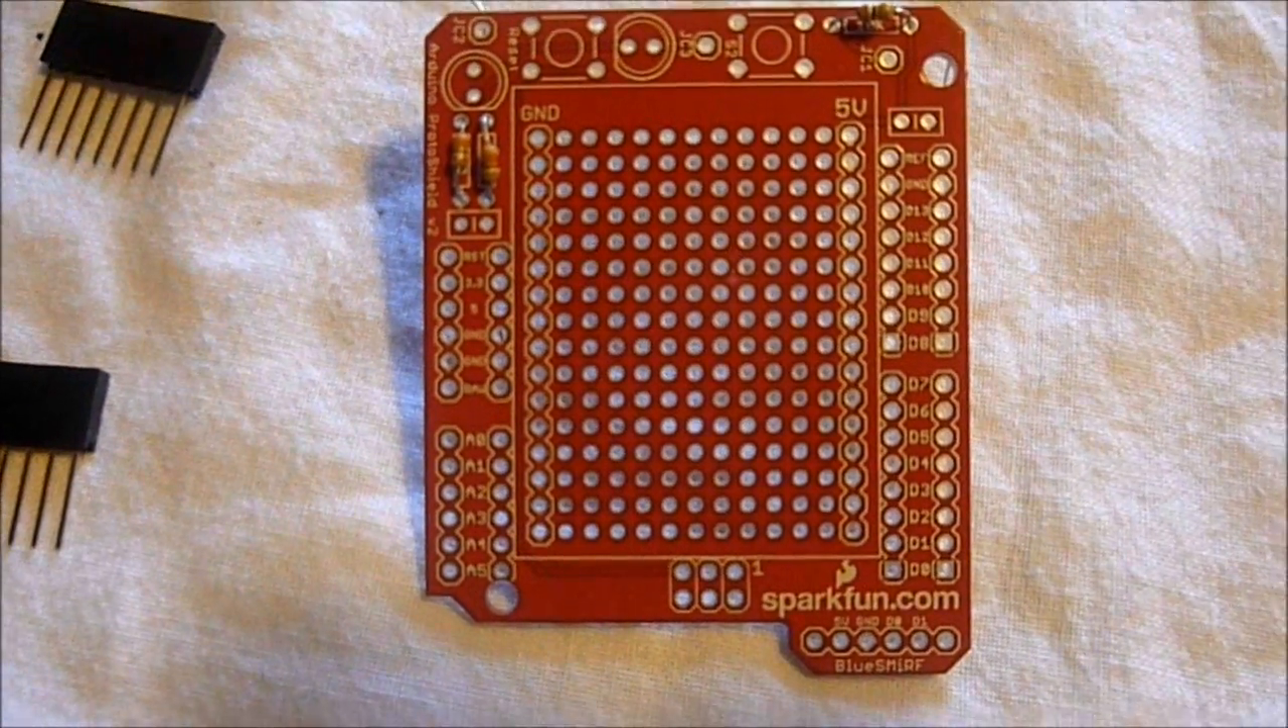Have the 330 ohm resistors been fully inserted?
Yes.